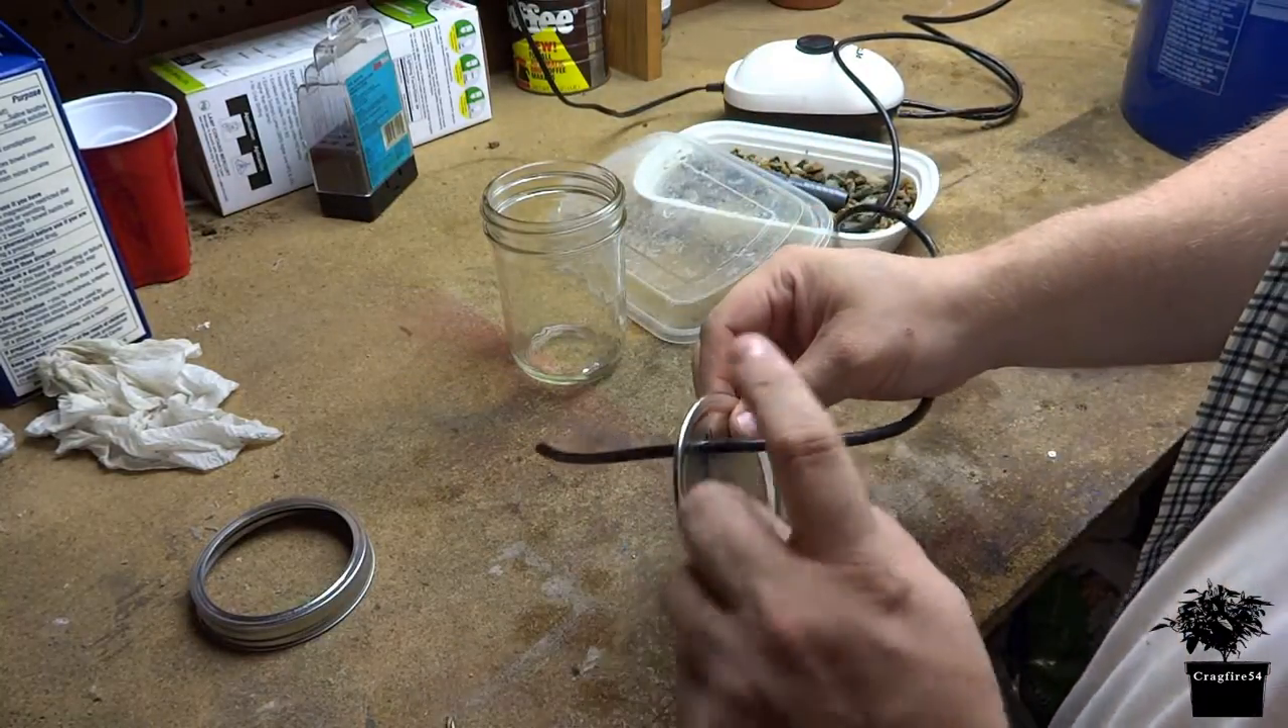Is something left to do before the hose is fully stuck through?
No.